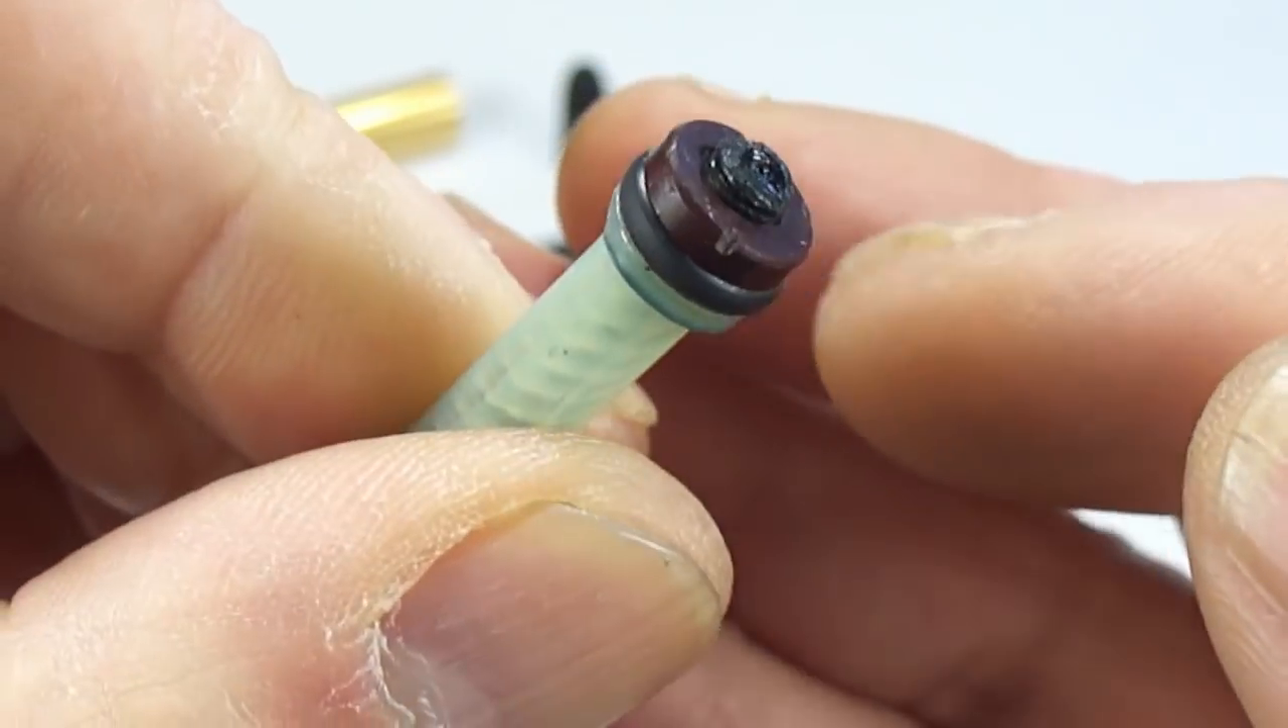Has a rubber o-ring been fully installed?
Yes.